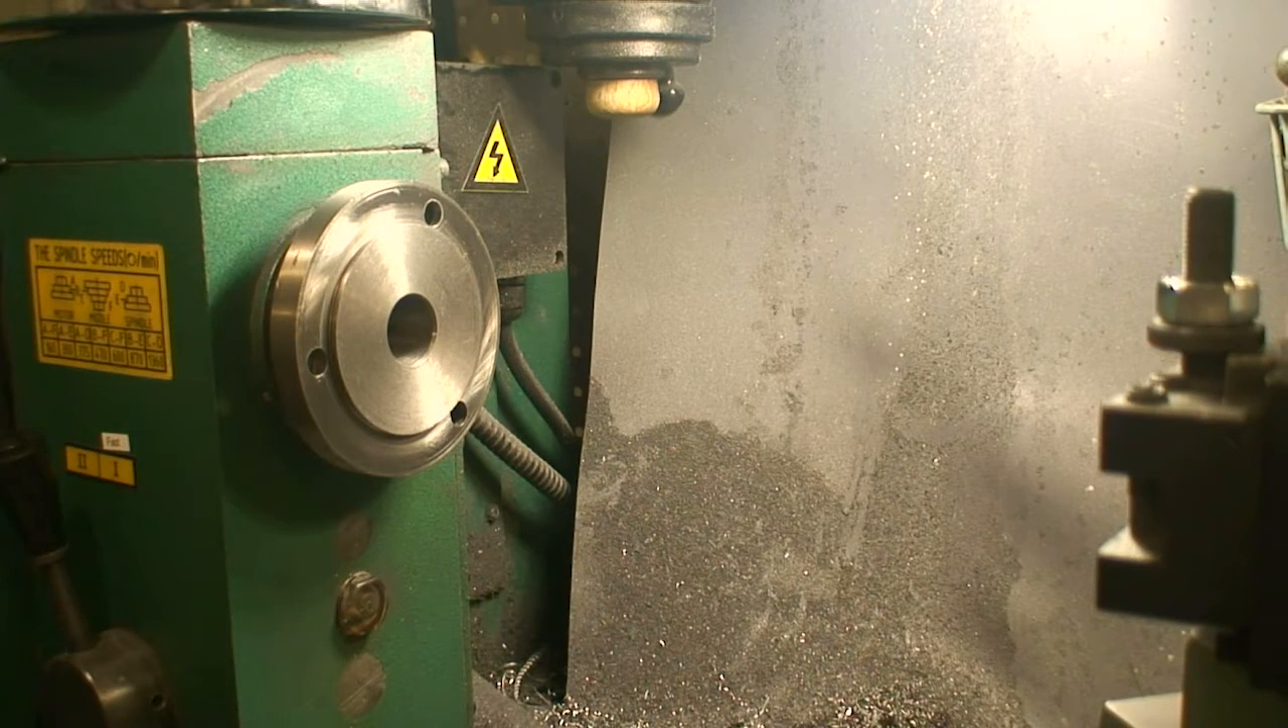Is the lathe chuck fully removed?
Yes.